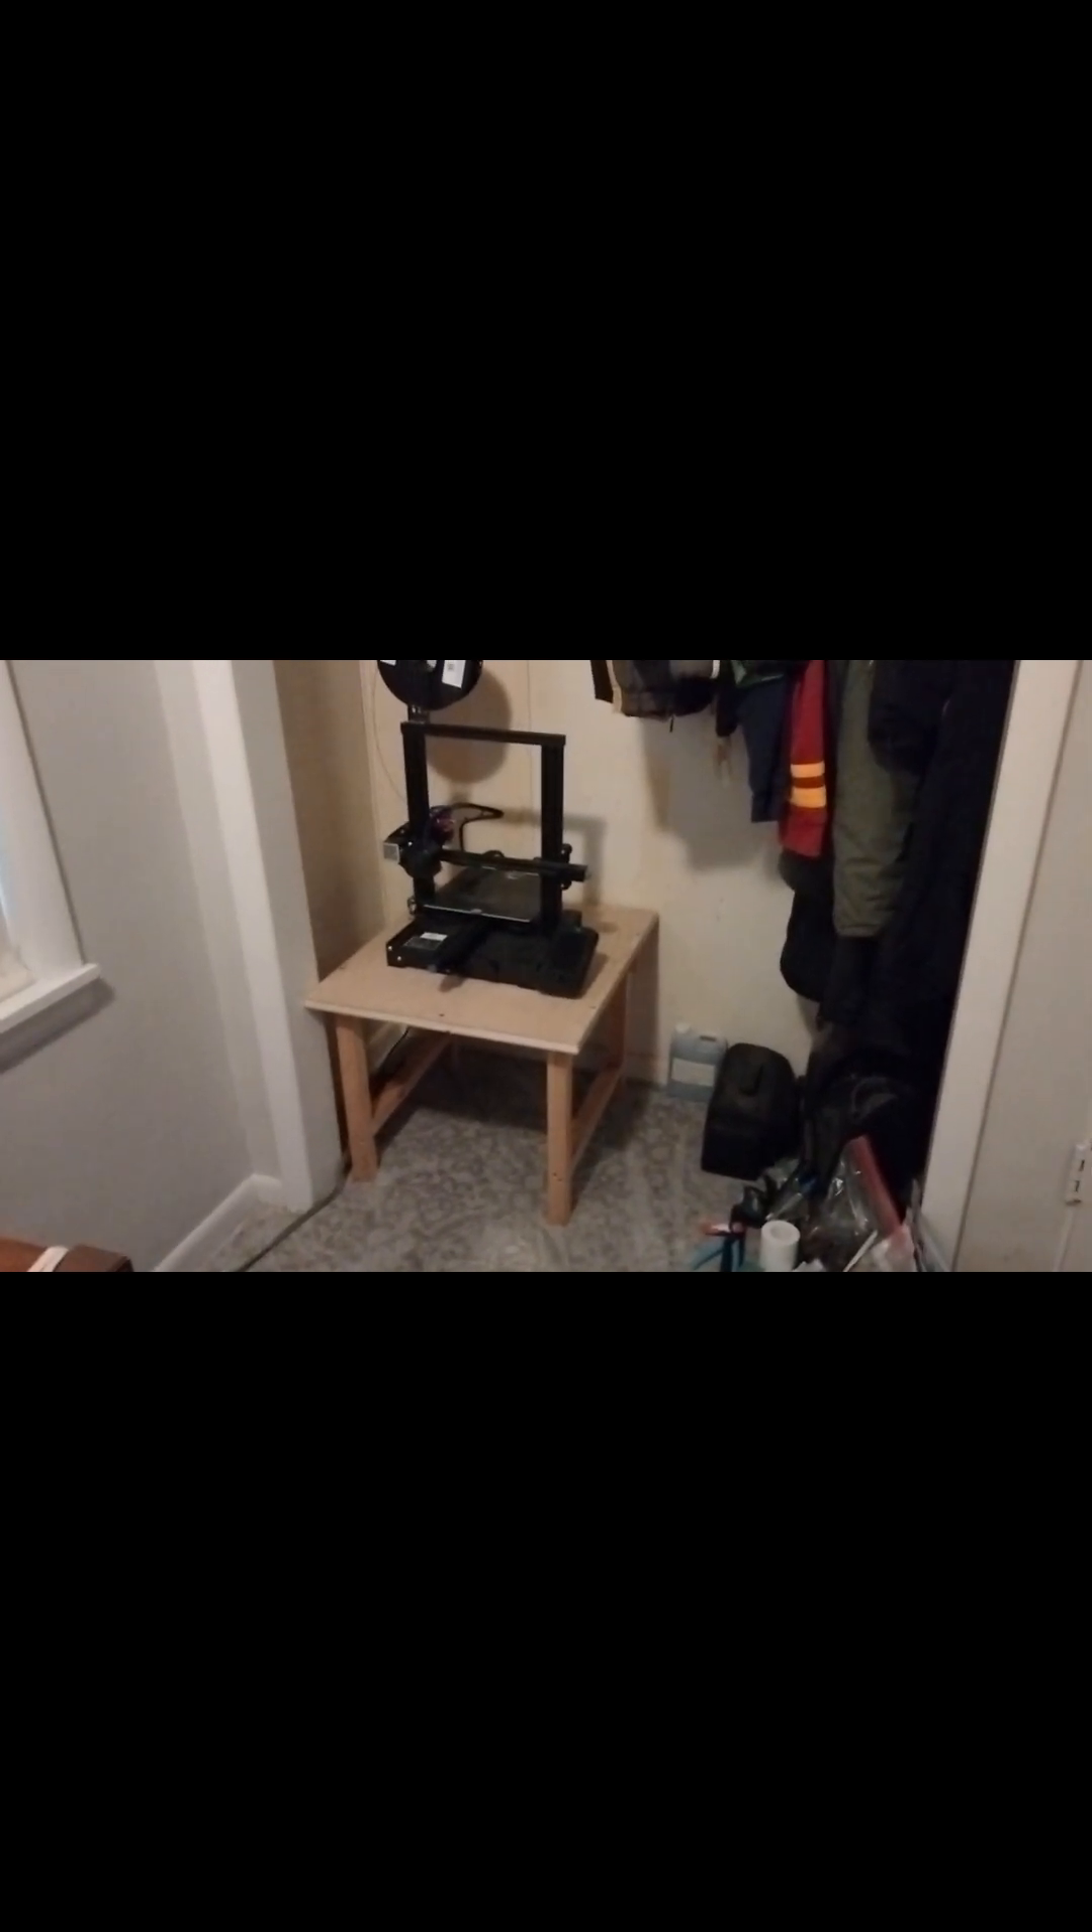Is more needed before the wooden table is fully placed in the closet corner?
No.